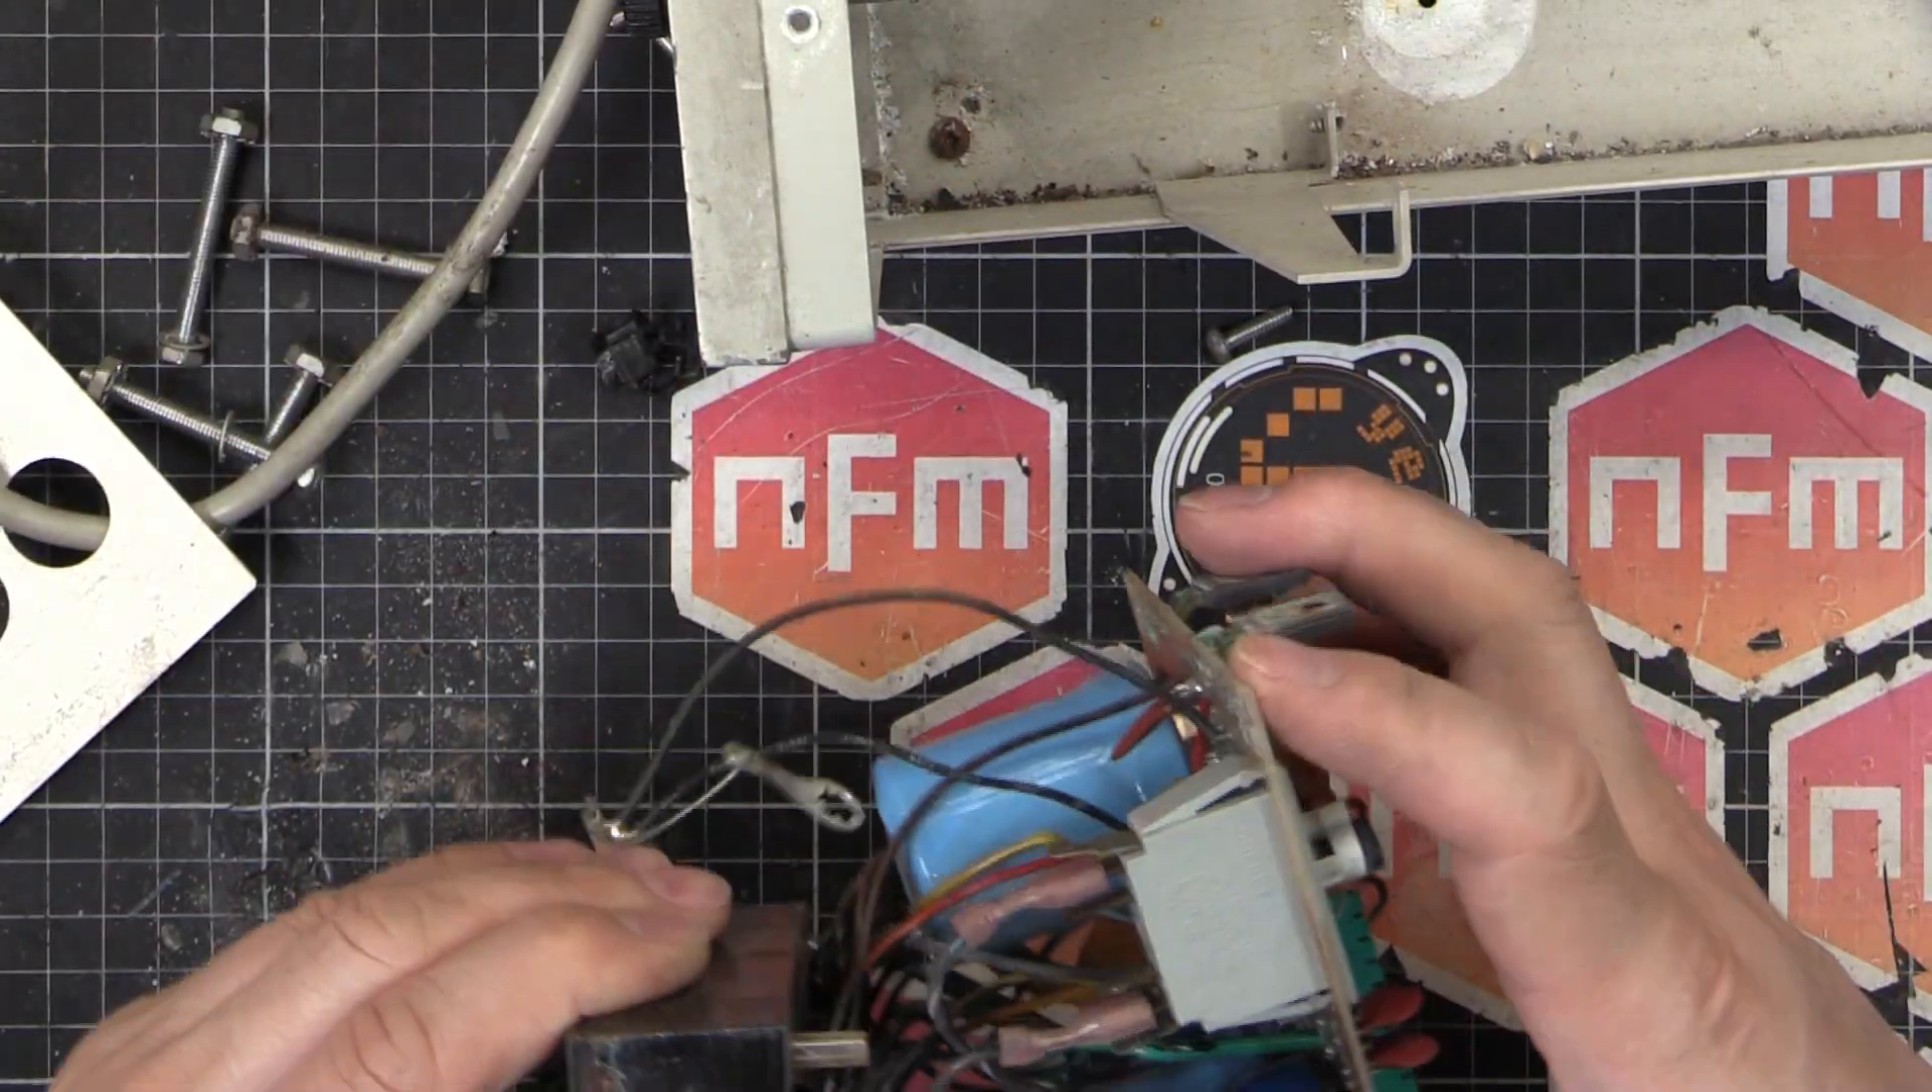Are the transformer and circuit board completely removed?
Yes.